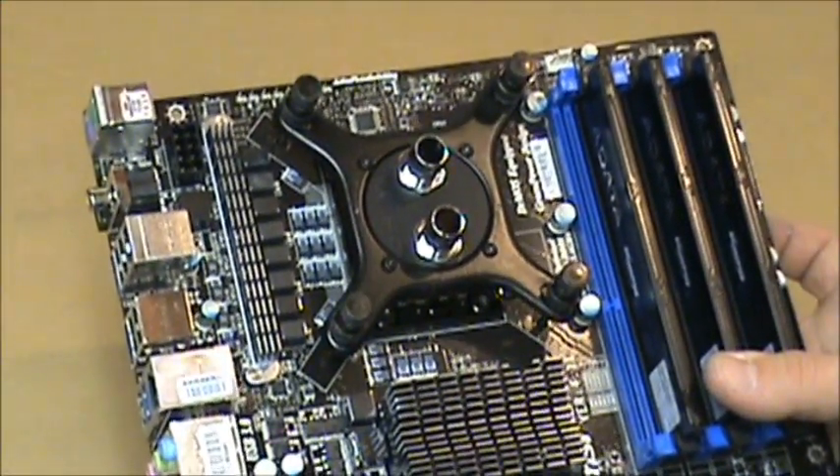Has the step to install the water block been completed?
Yes.